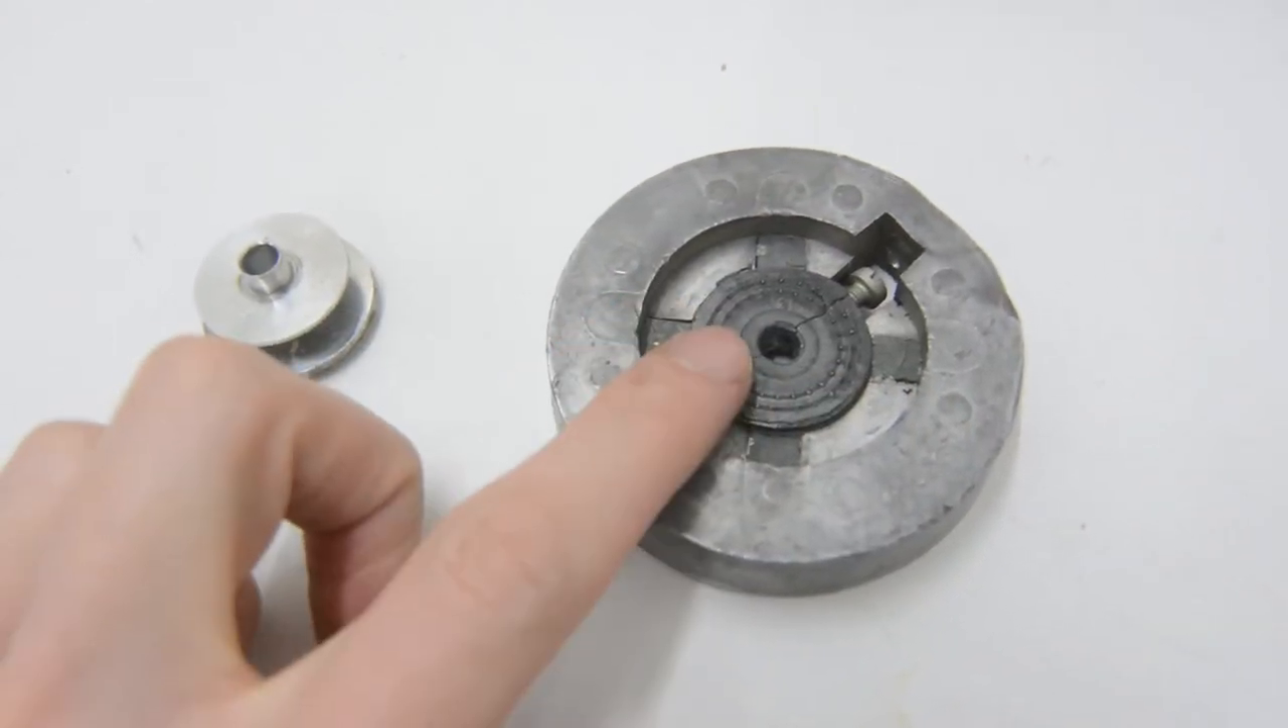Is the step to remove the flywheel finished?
Yes.